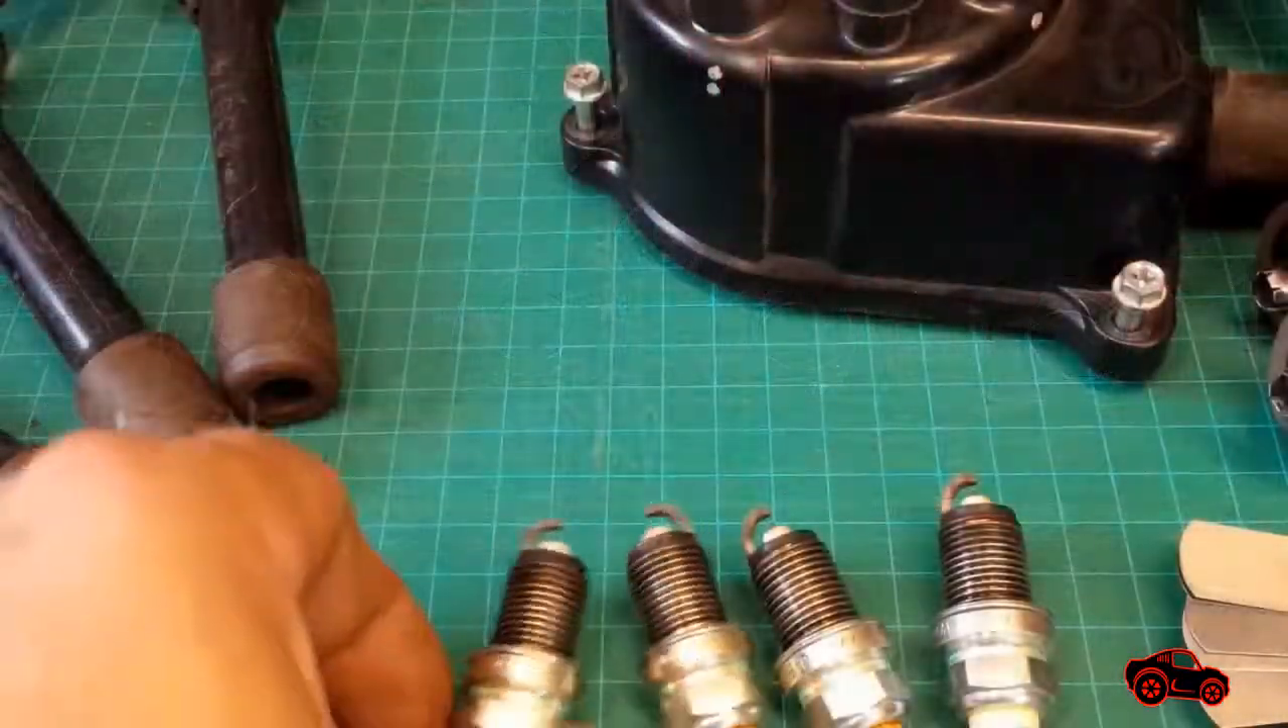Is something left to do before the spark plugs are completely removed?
No.